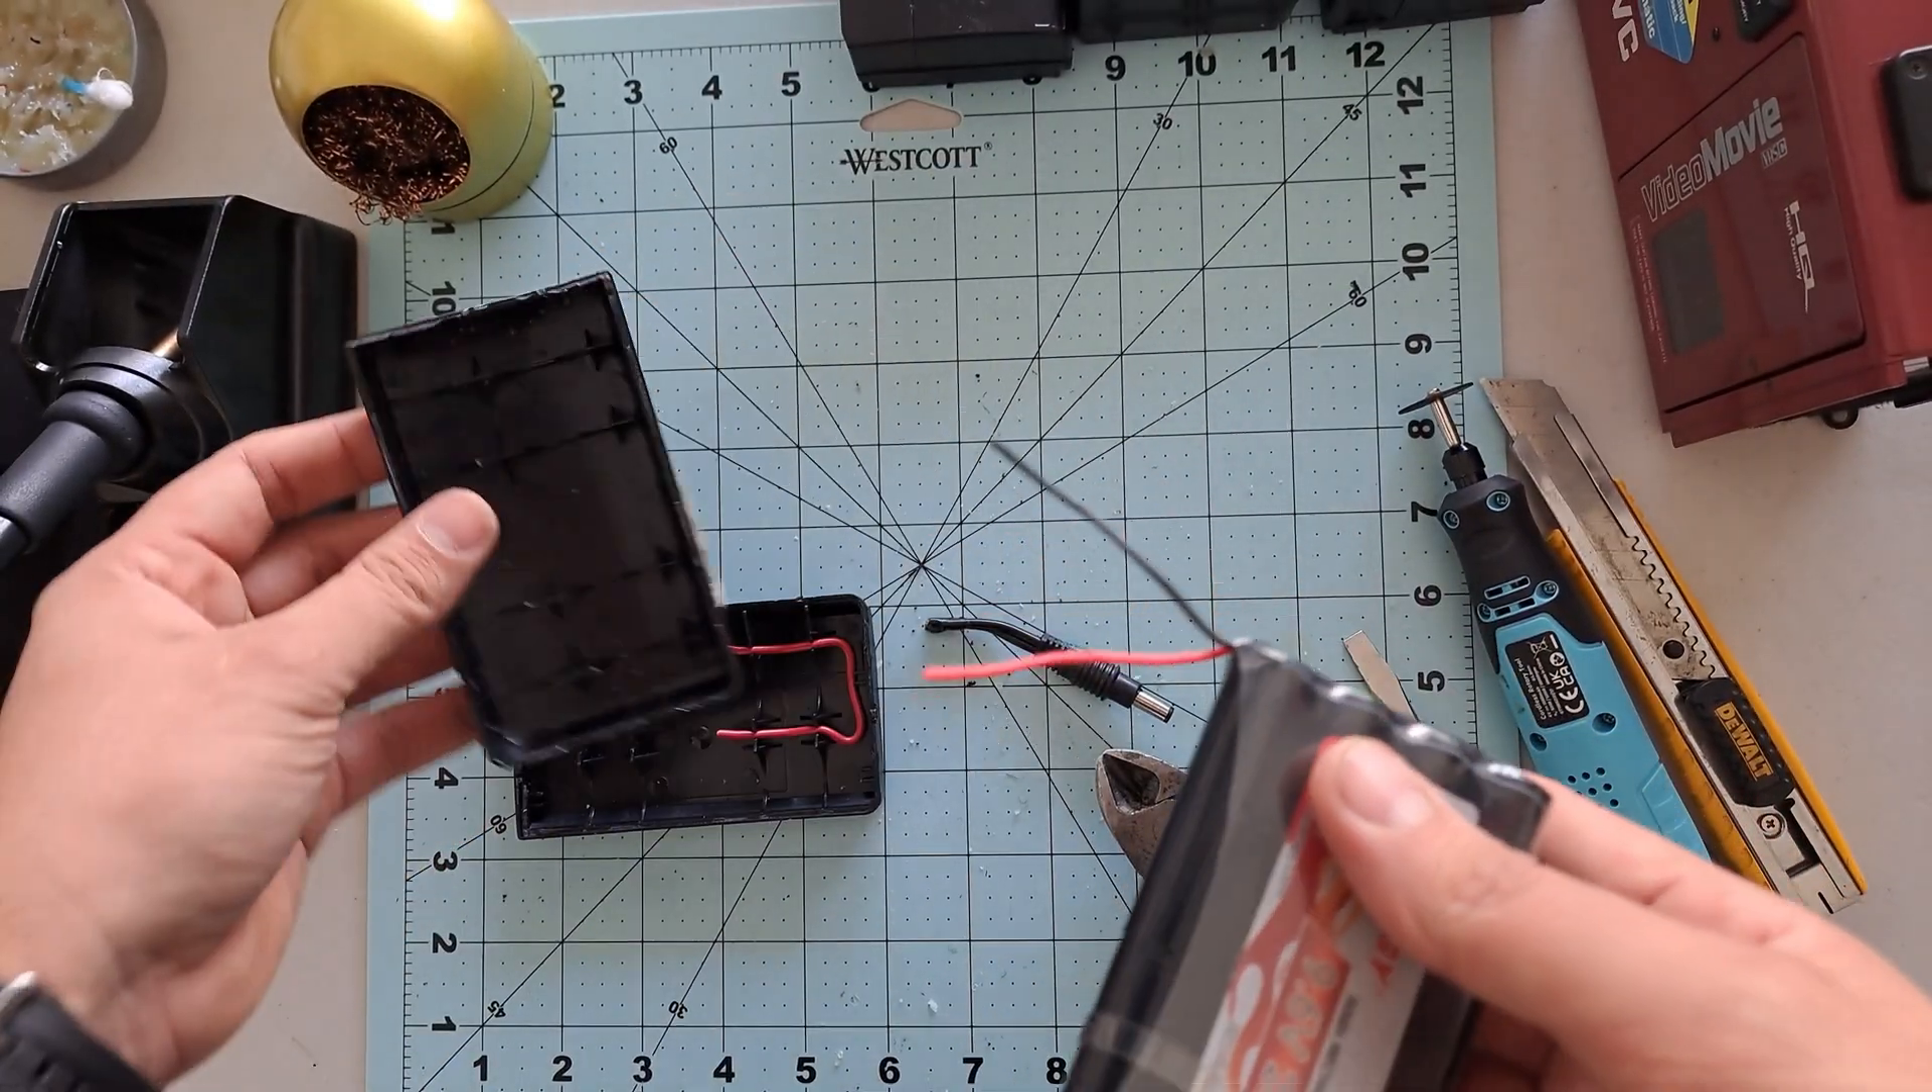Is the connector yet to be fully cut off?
No.